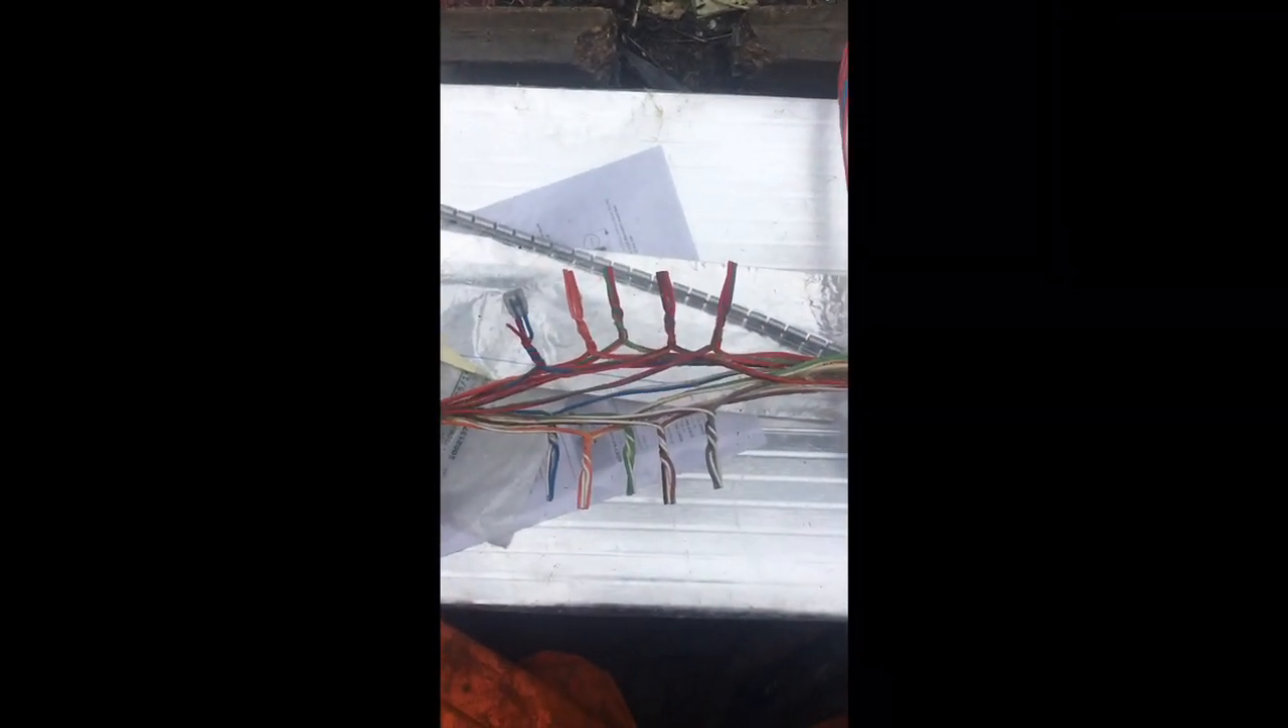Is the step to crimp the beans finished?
No.